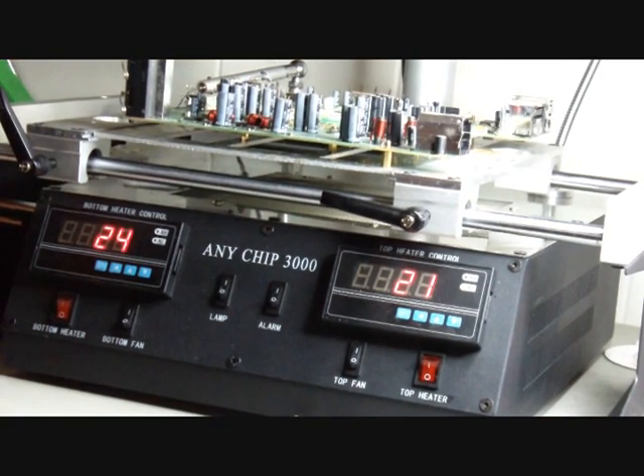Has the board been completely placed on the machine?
Yes.